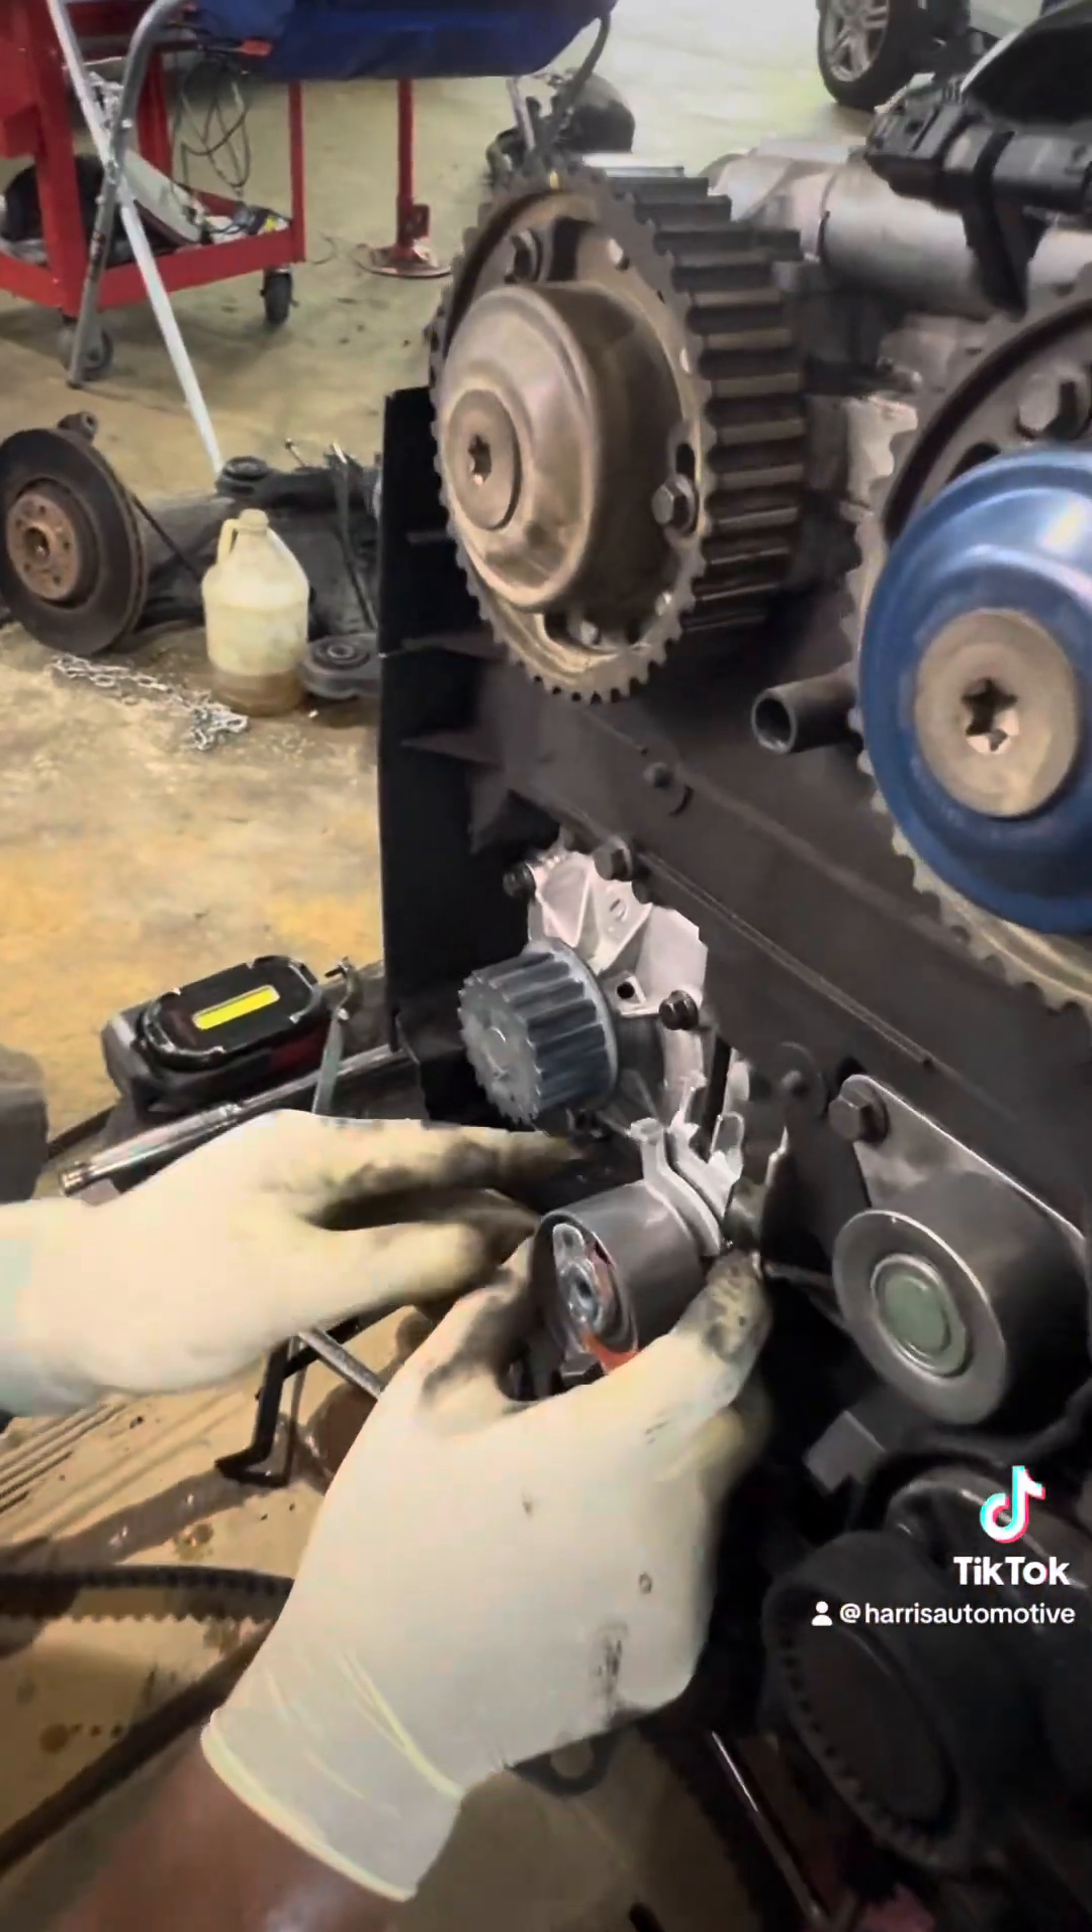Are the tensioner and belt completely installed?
No.